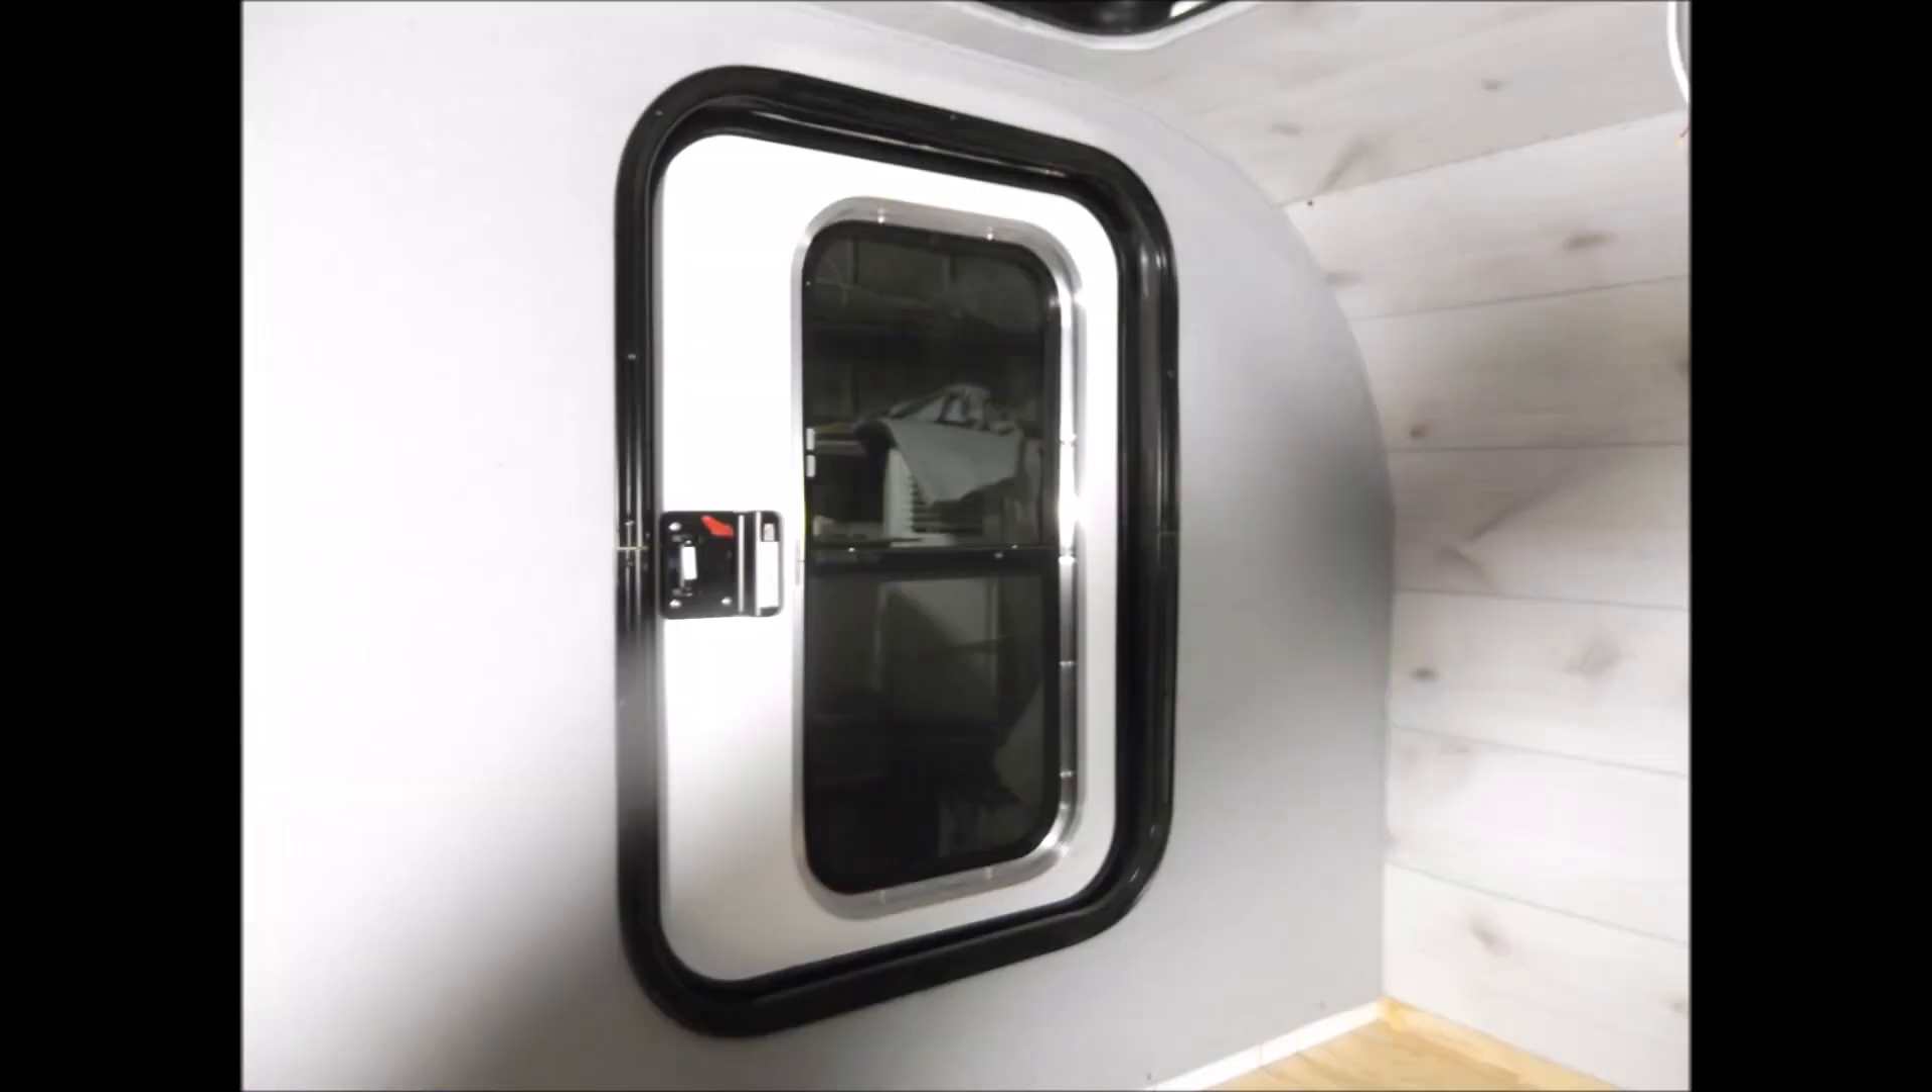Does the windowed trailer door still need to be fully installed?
No.